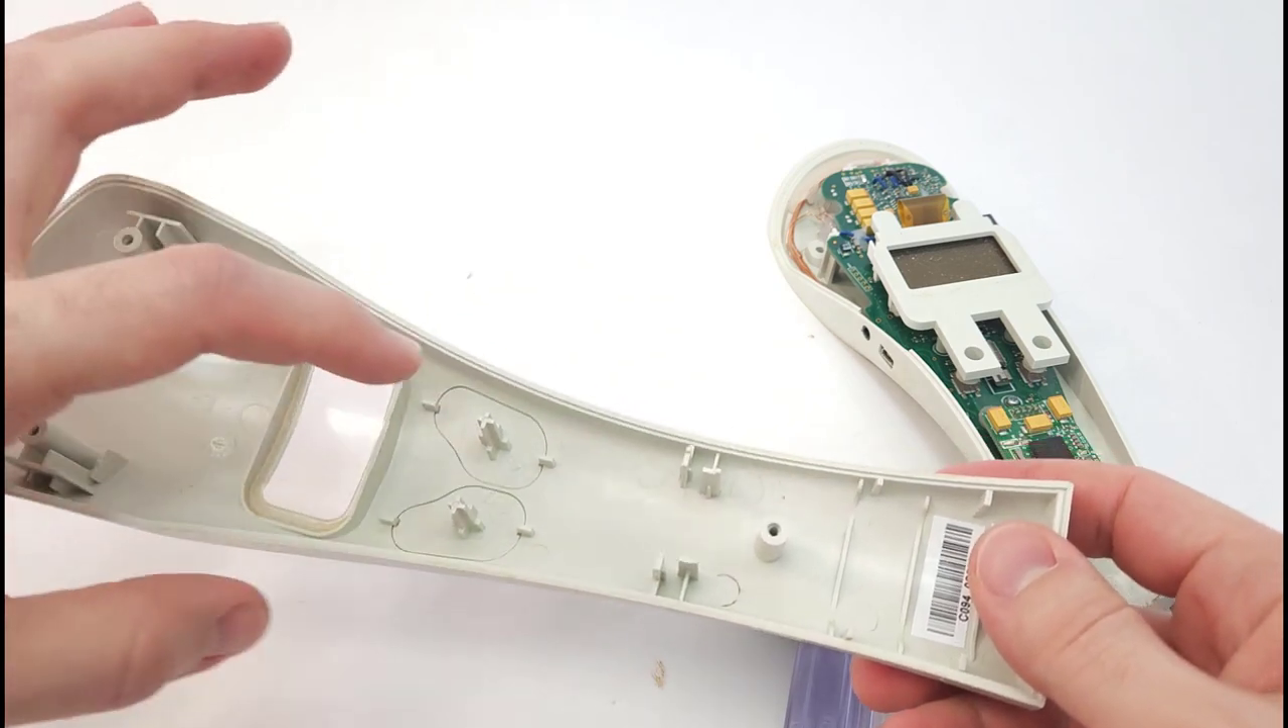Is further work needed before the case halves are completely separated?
No.